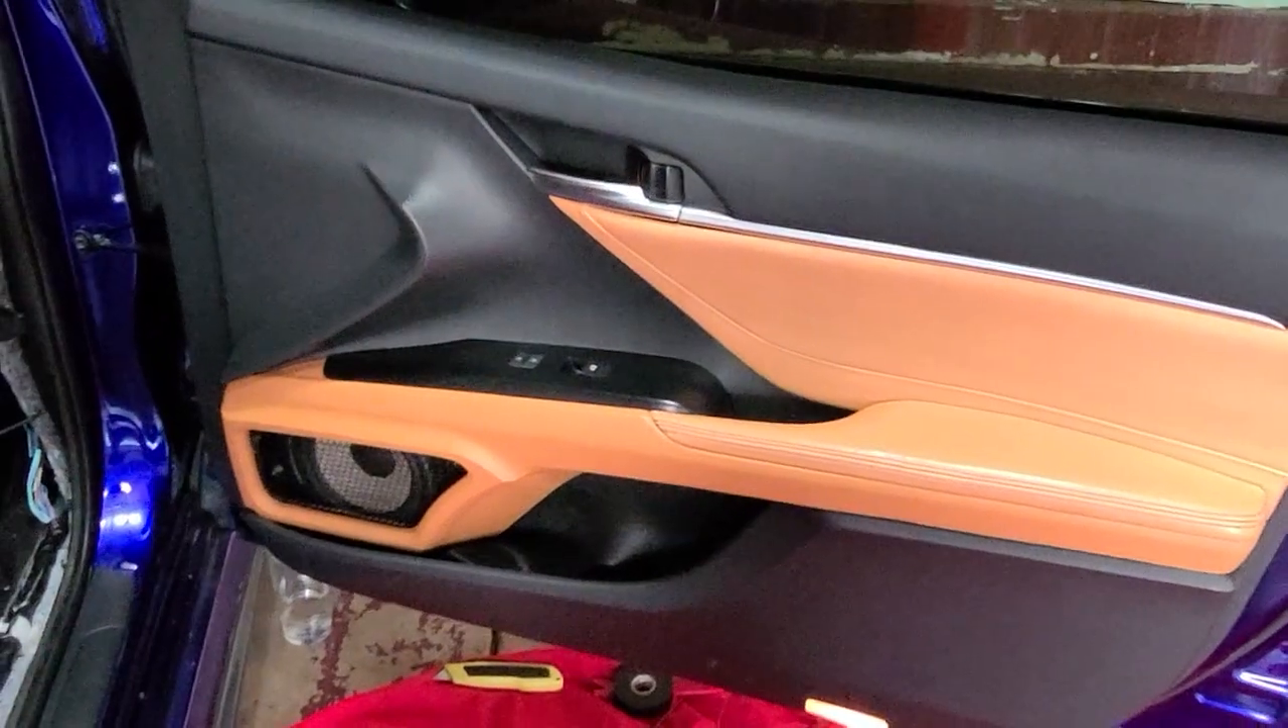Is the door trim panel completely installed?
Yes.